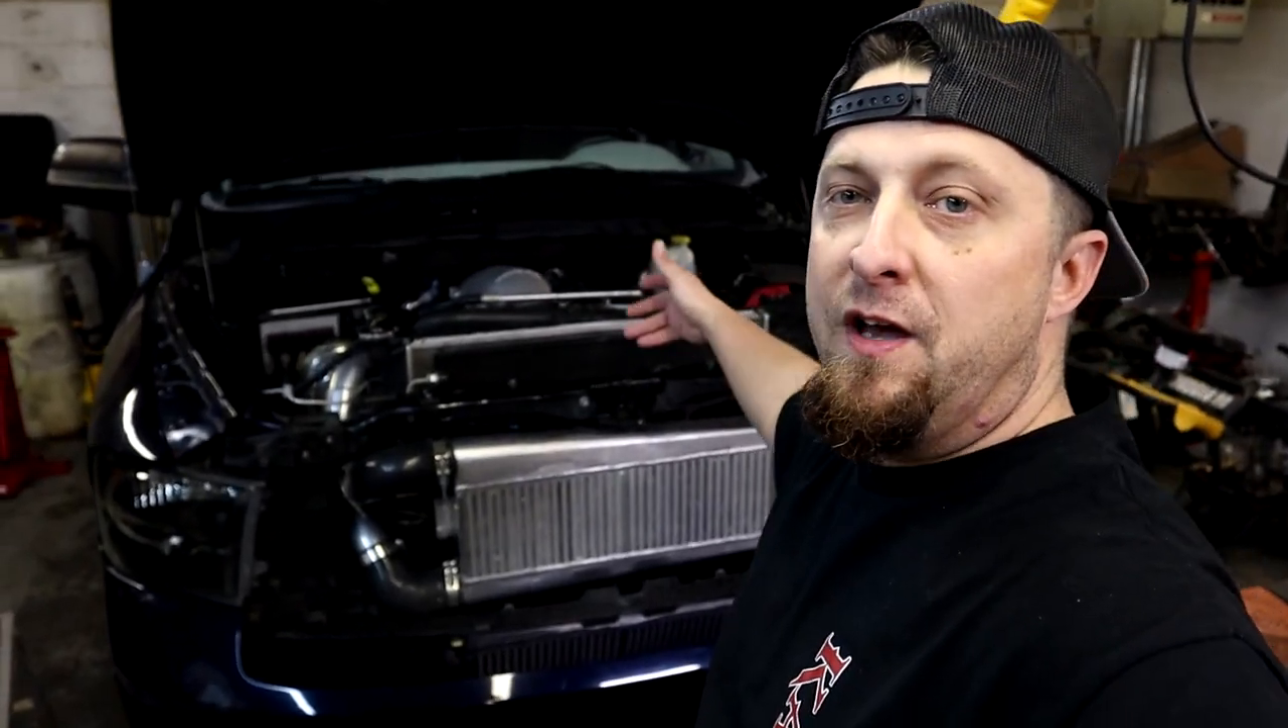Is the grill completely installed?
No.